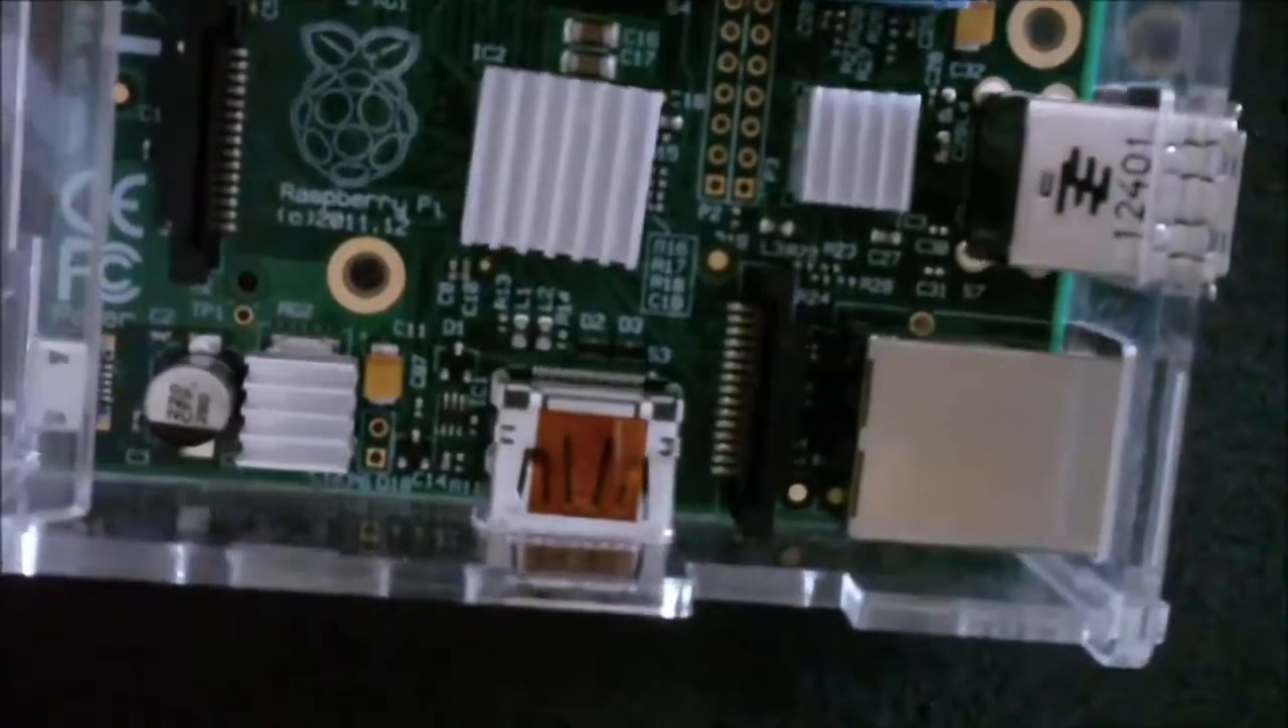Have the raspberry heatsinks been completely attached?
Yes.